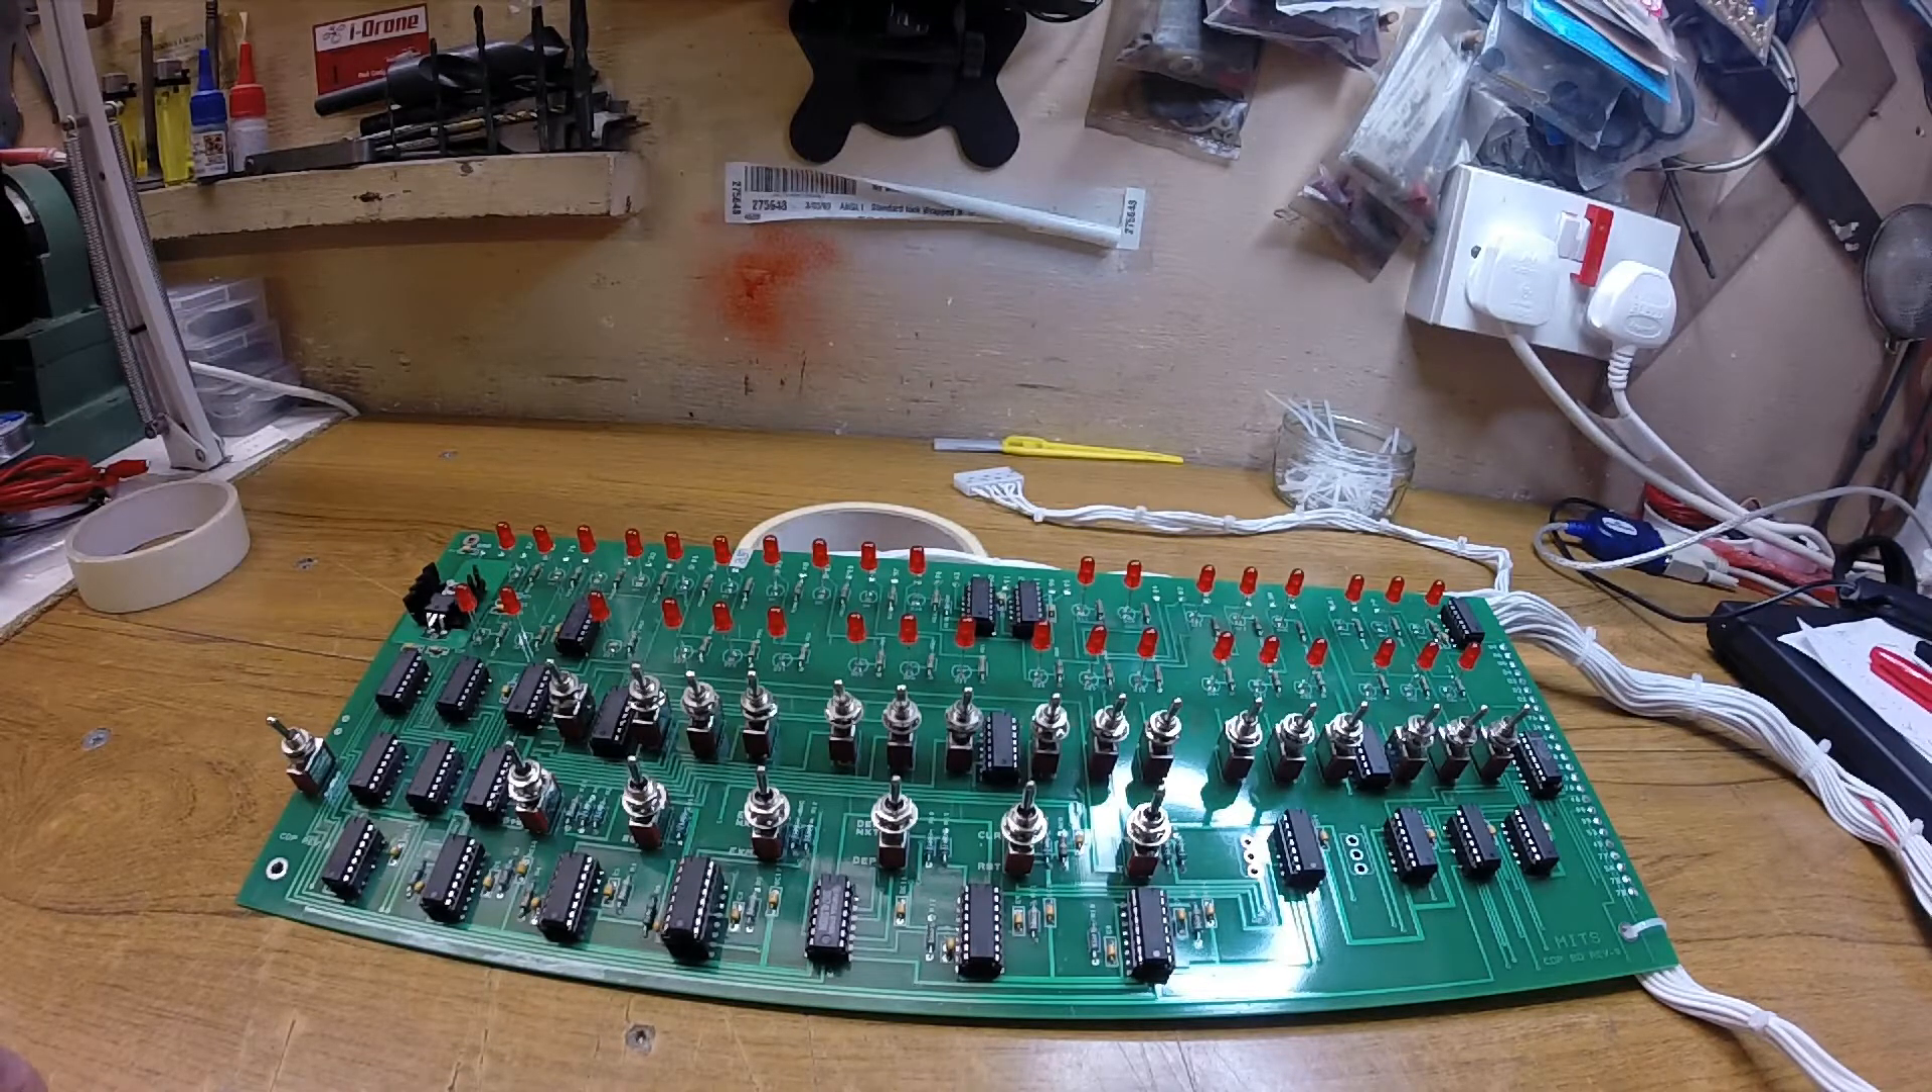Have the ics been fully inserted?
Yes.